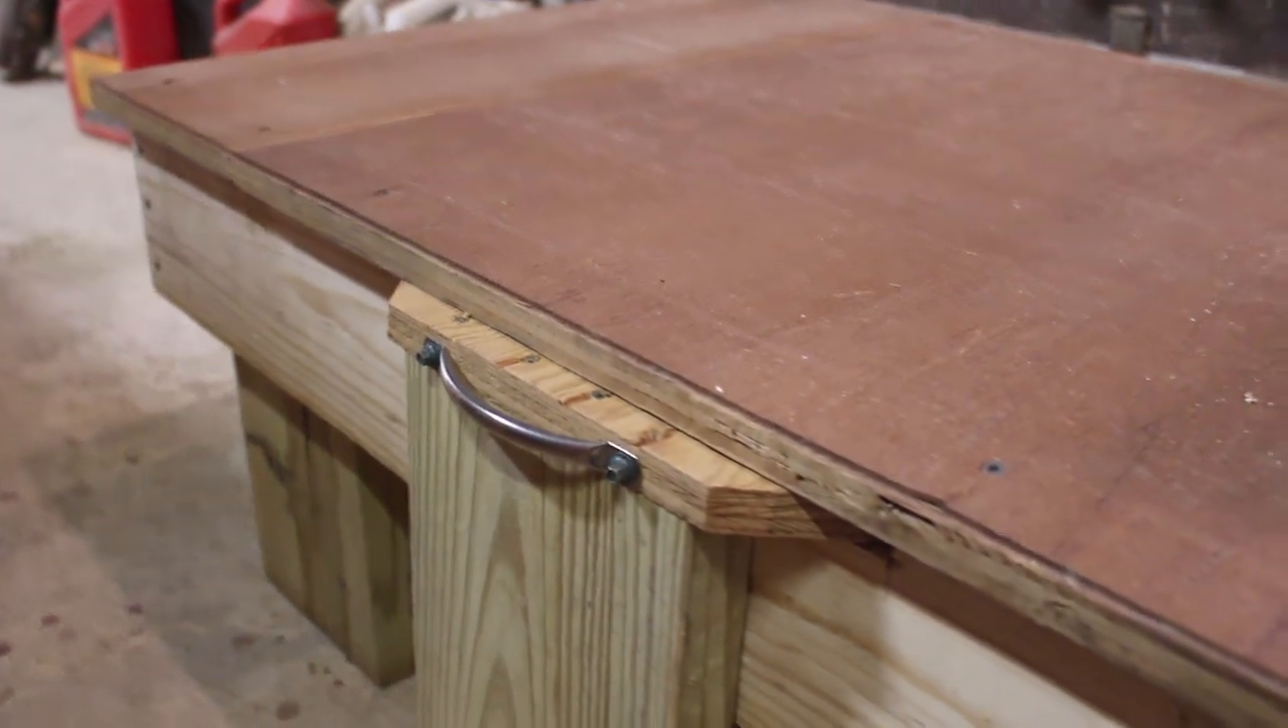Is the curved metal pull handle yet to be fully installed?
No.